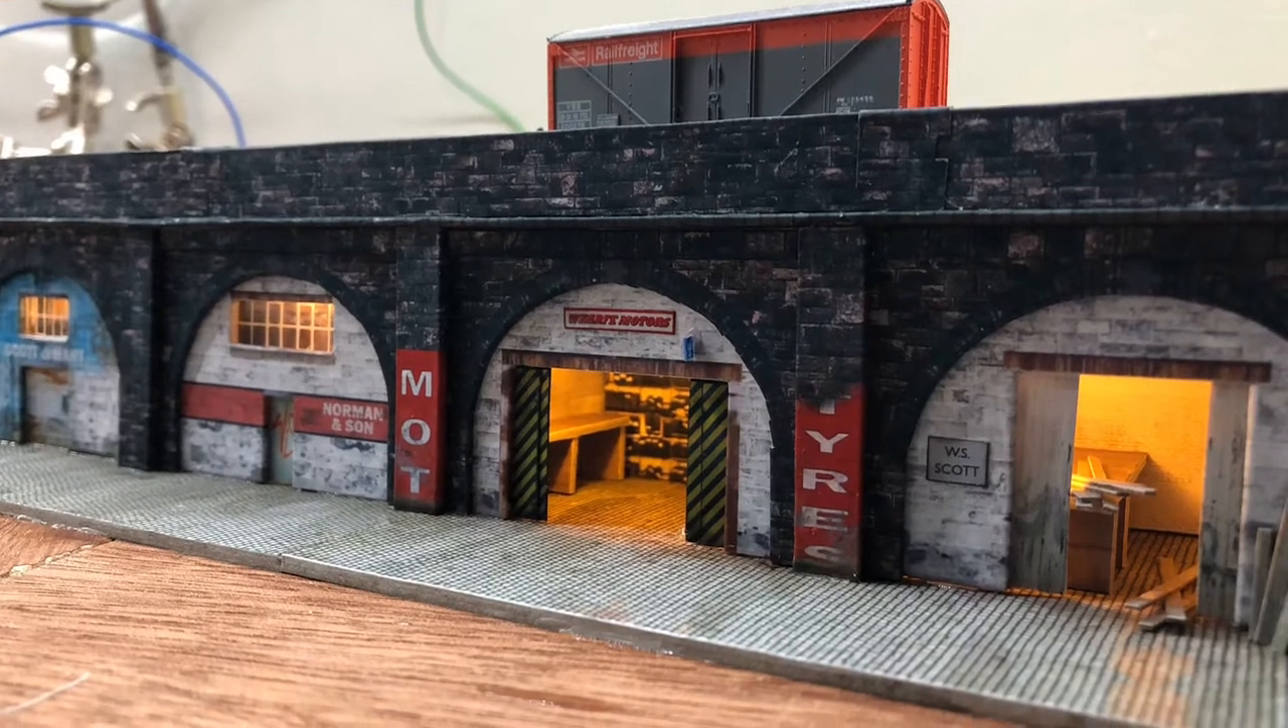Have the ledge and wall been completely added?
Yes.